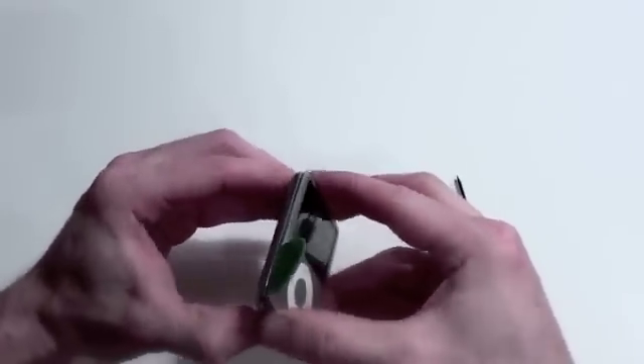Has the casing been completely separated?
No.